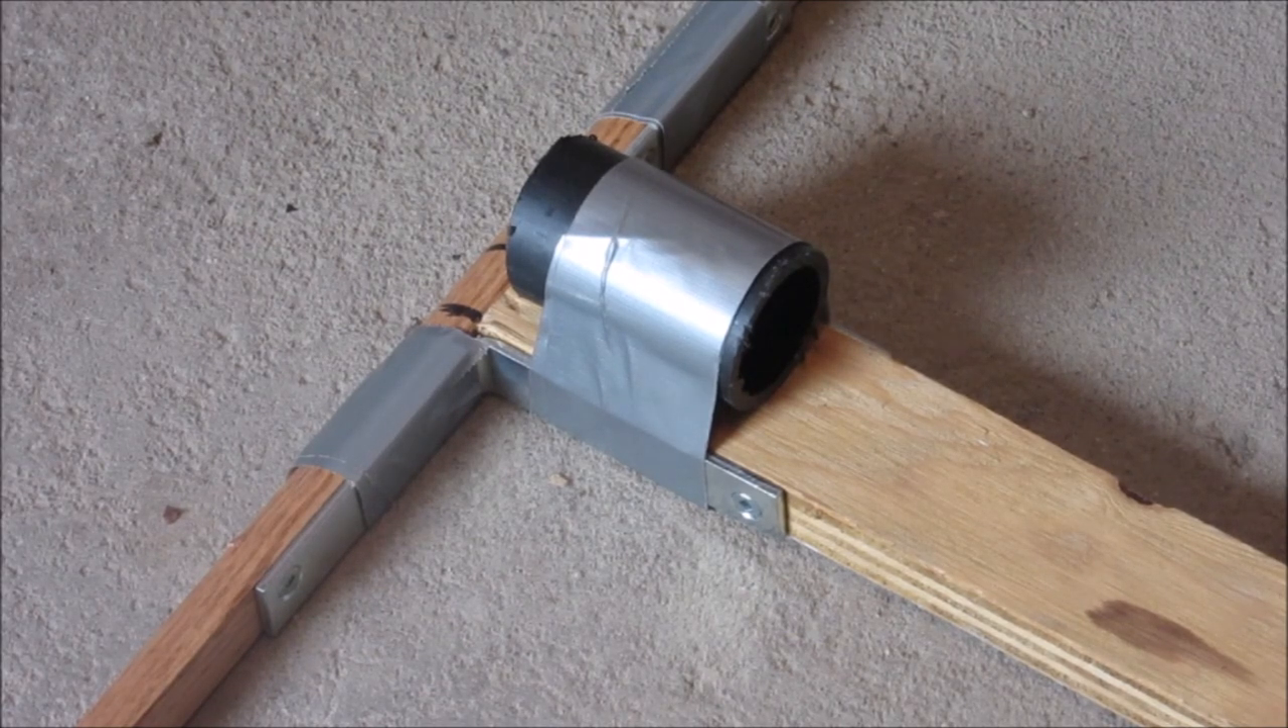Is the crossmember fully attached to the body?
Yes.